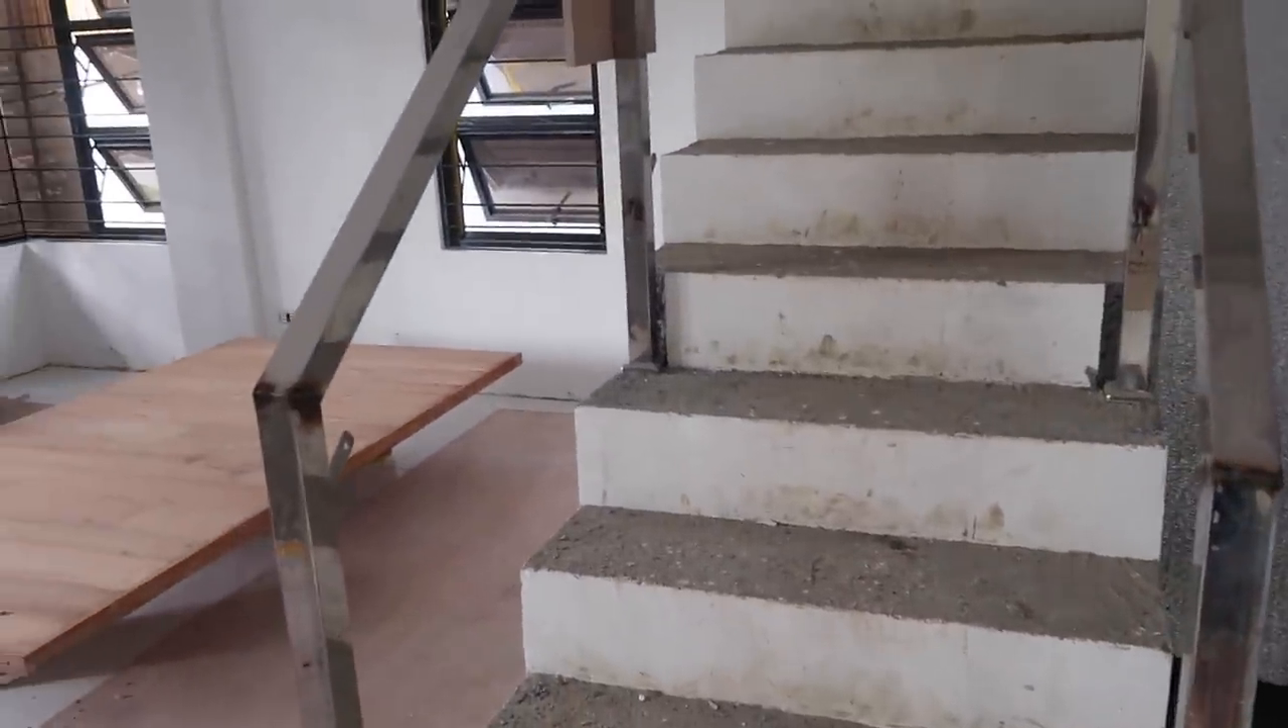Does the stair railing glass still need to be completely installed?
Yes.